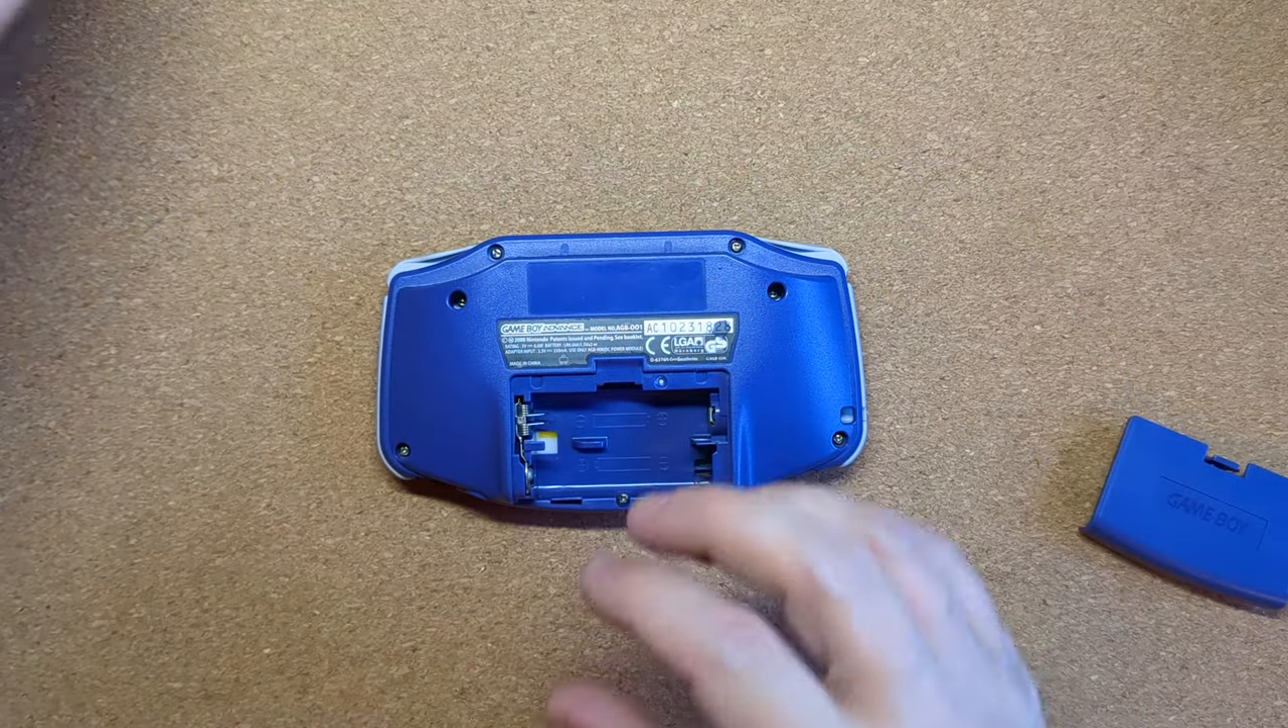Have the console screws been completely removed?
No.